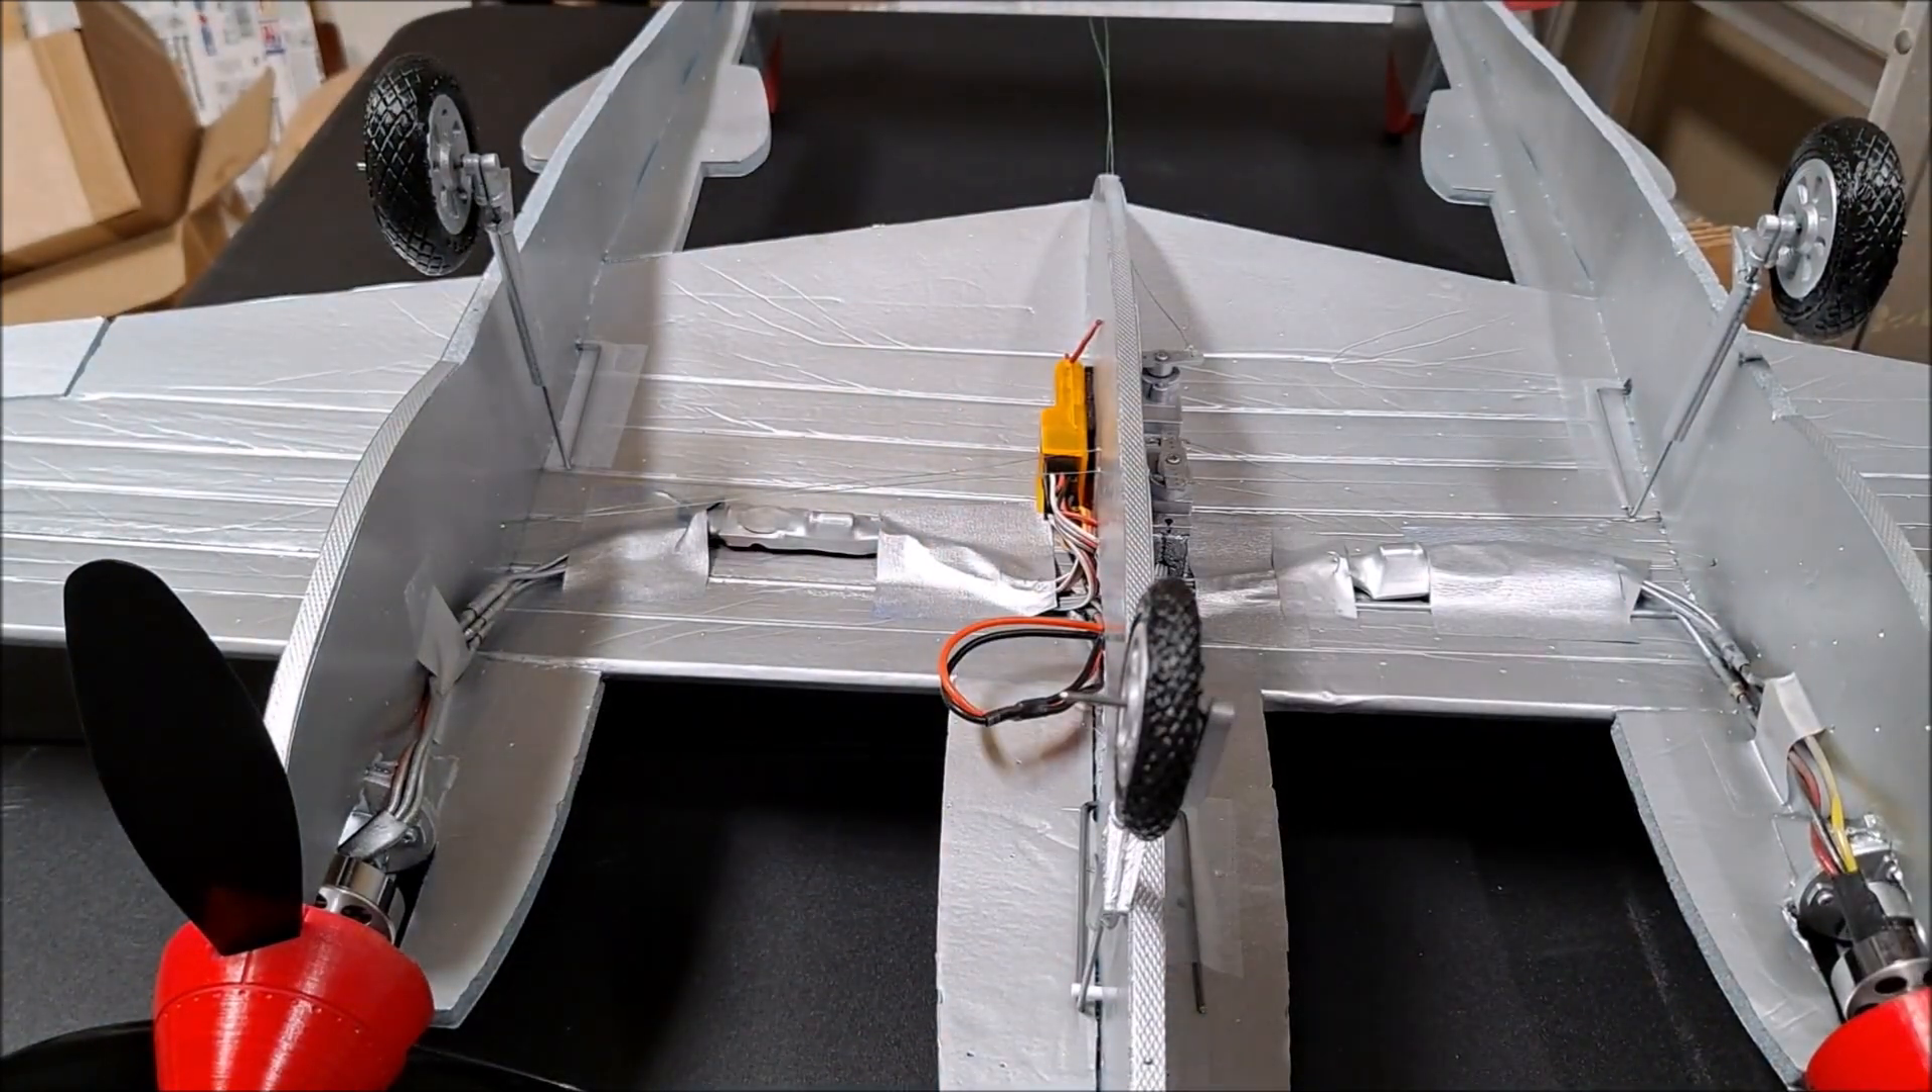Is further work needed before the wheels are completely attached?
No.